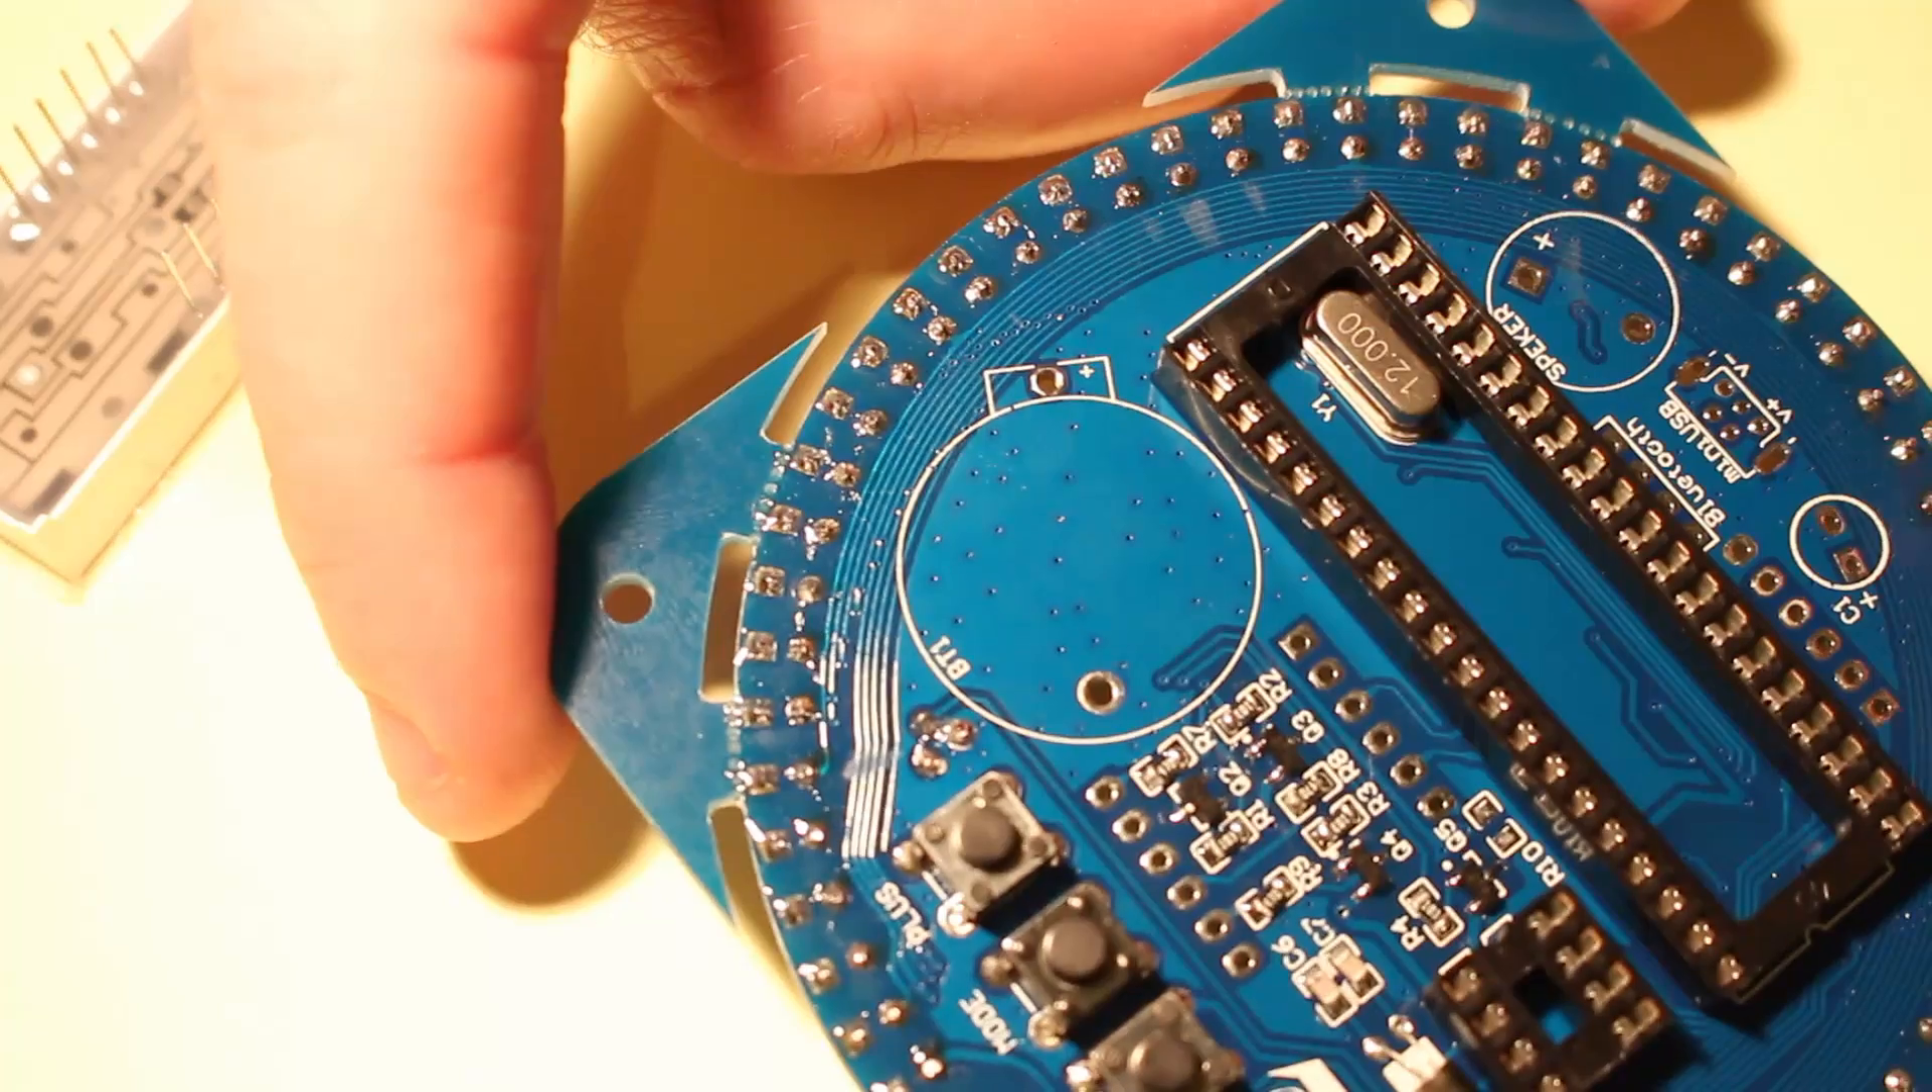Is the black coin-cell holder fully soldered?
No.